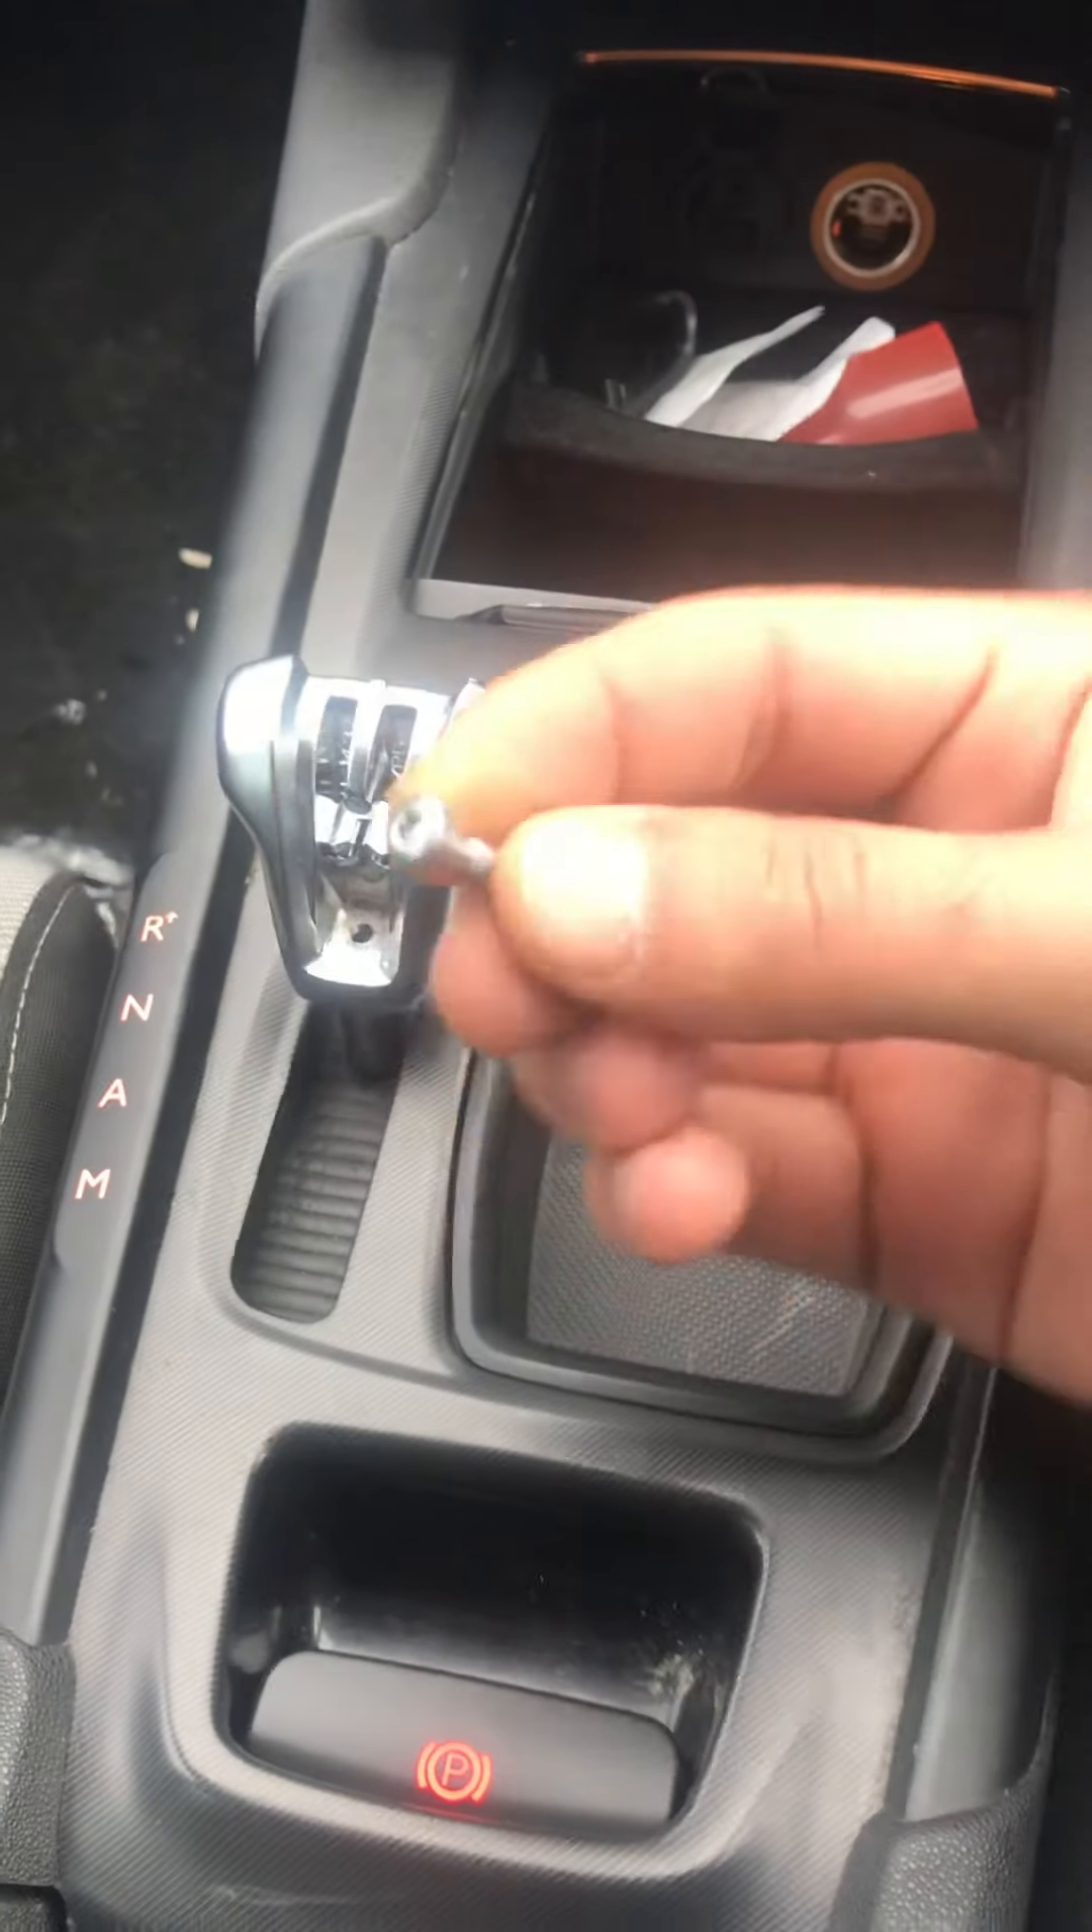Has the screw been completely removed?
Yes.